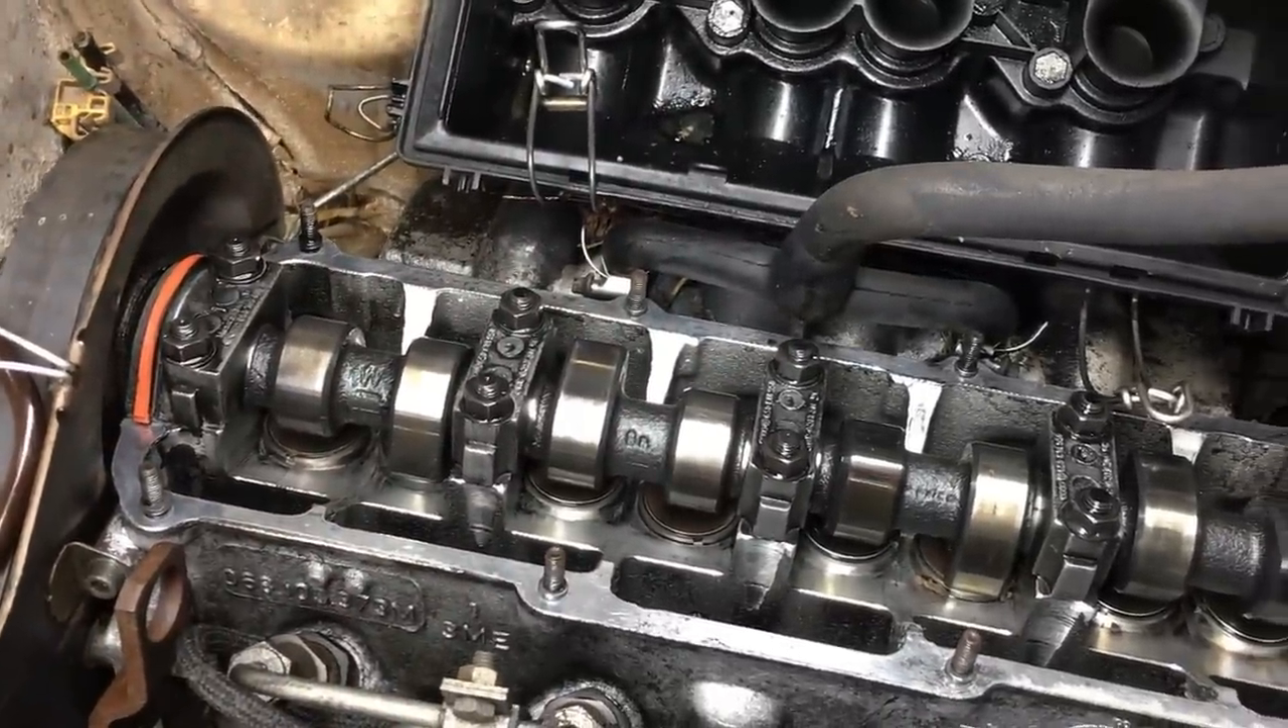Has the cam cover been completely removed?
Yes.